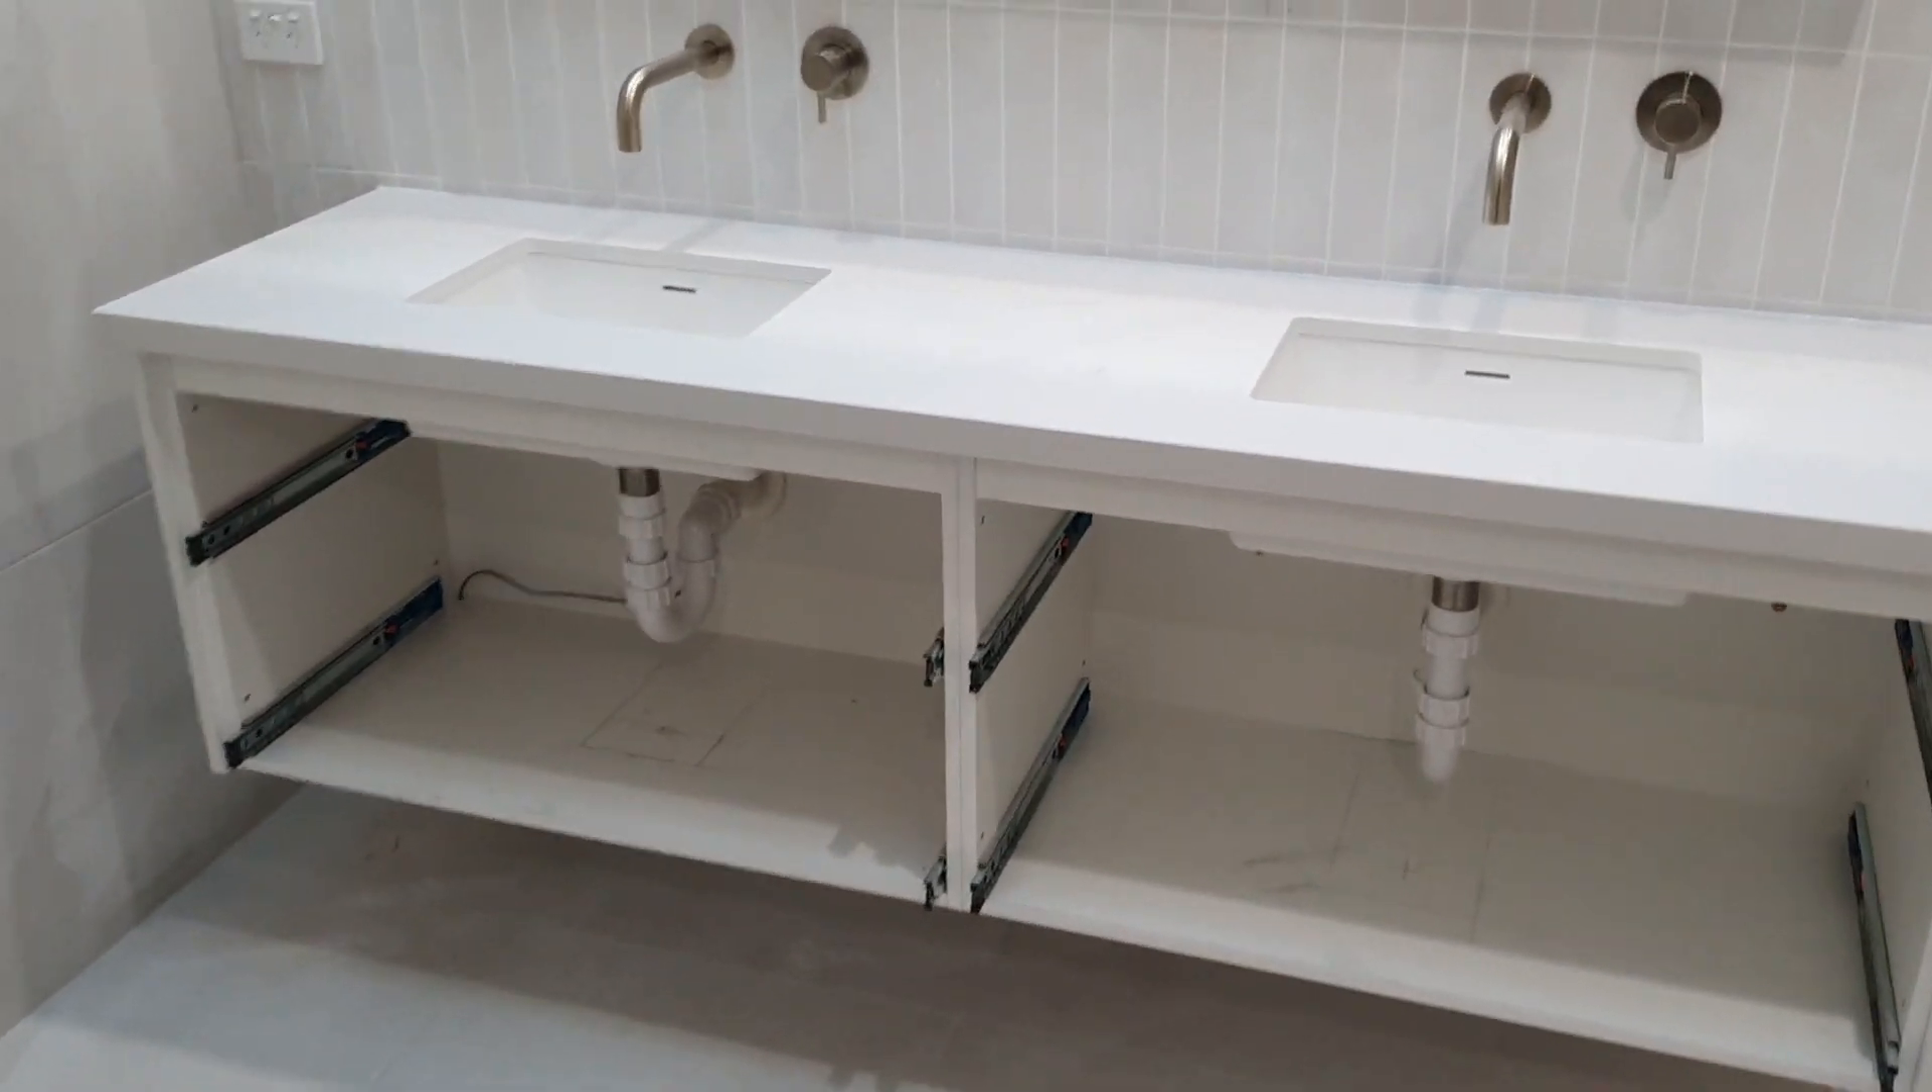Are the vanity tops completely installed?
Yes.